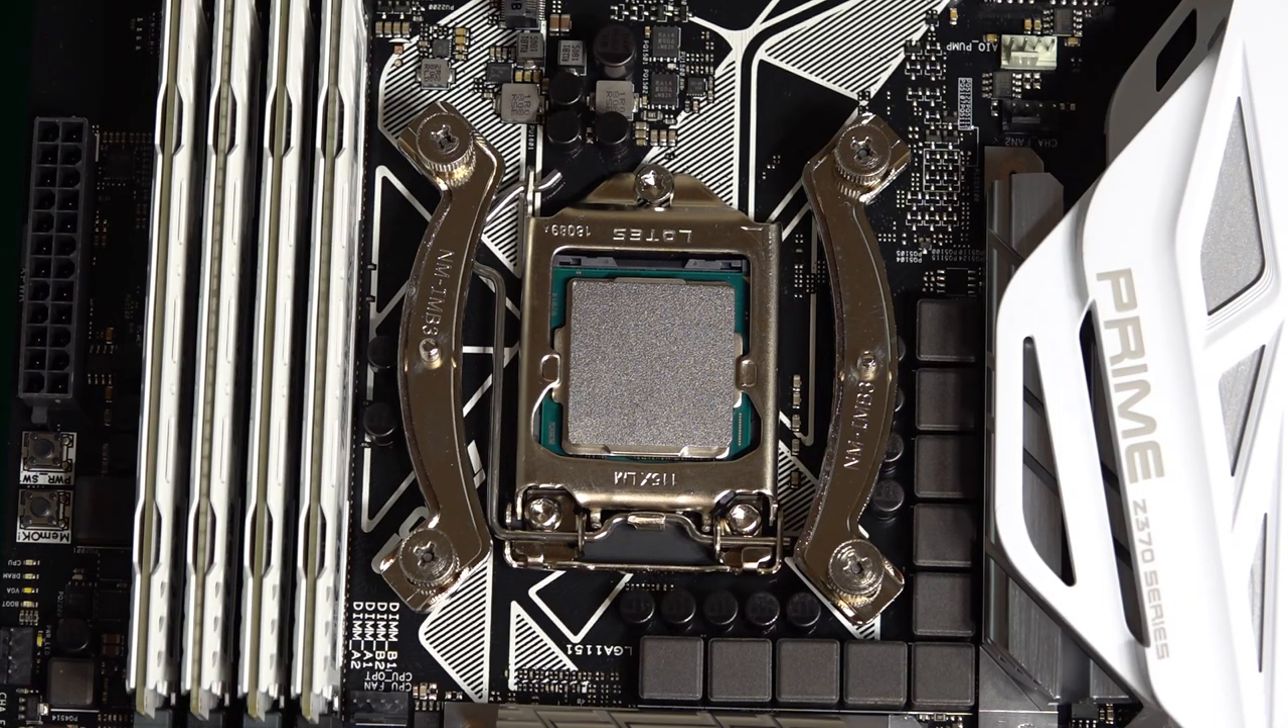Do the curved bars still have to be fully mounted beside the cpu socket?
No.